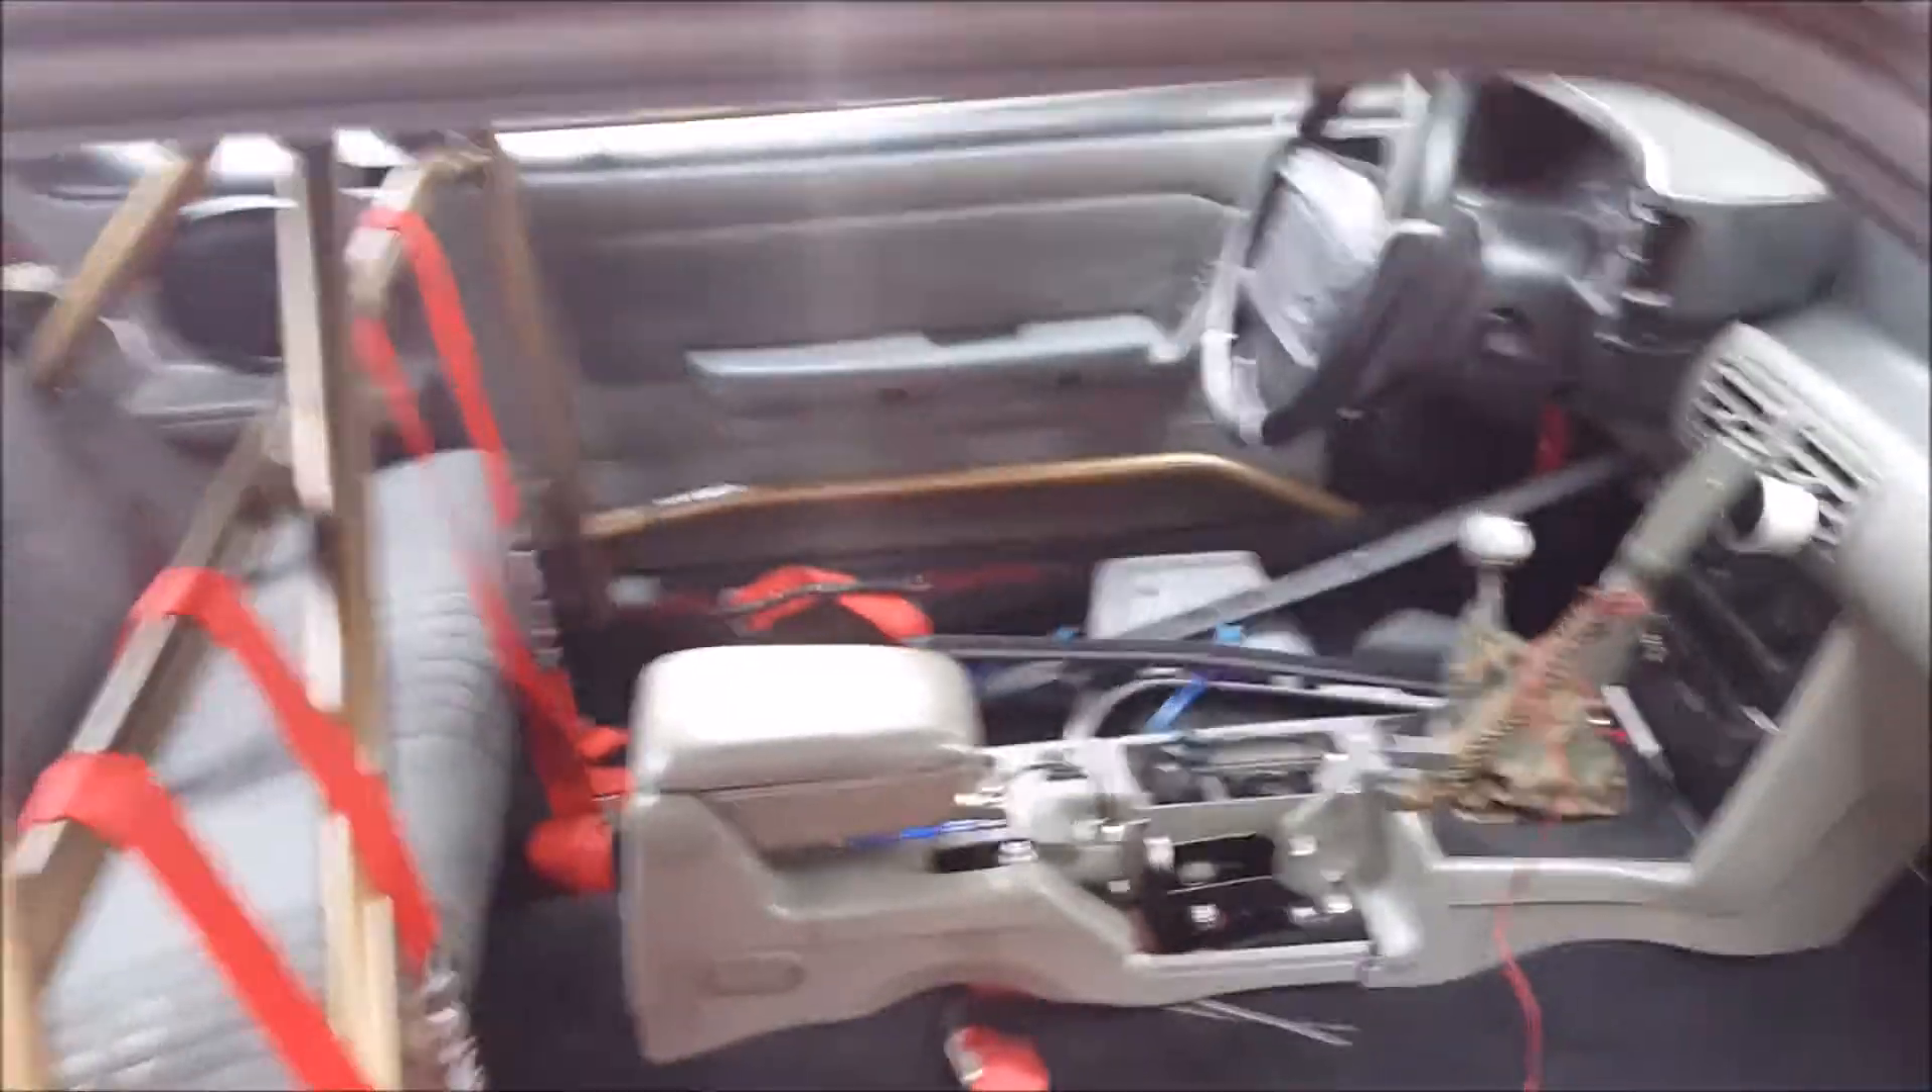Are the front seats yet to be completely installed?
Yes.